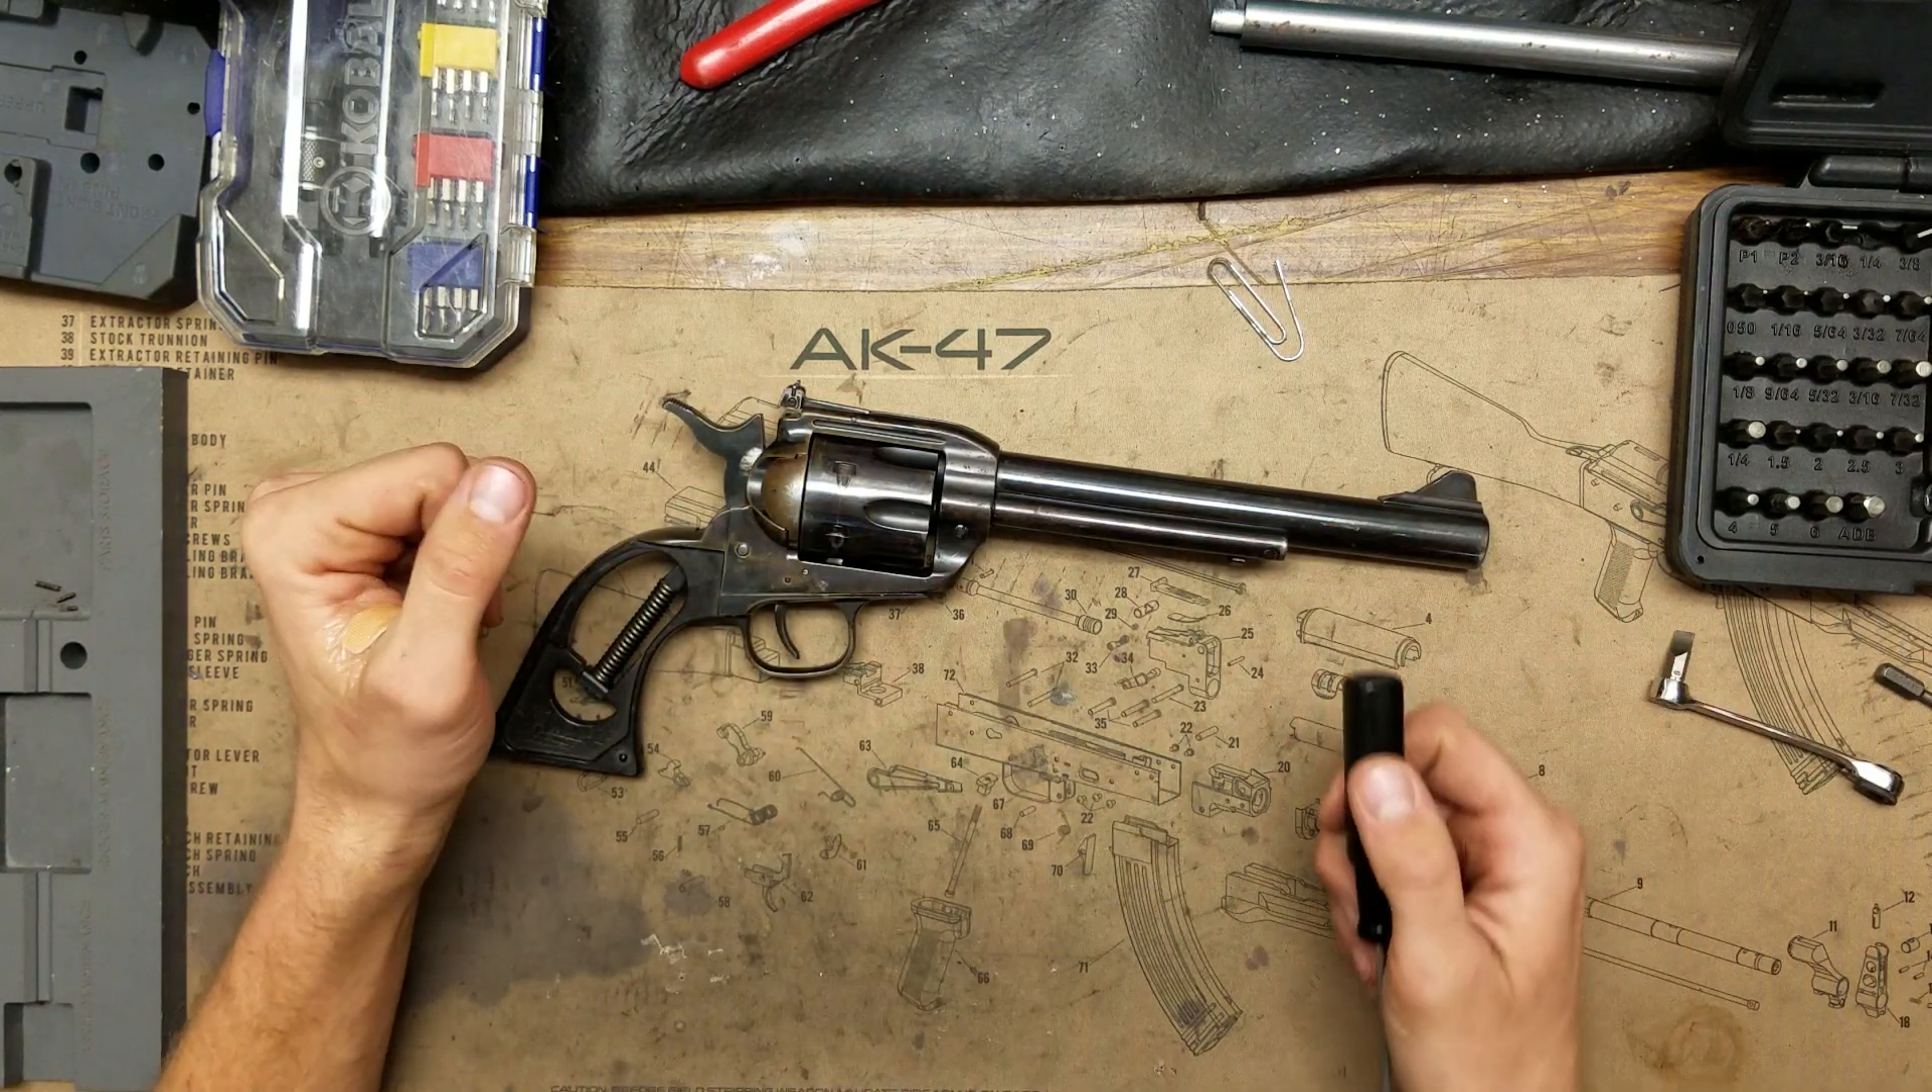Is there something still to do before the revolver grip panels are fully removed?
No.